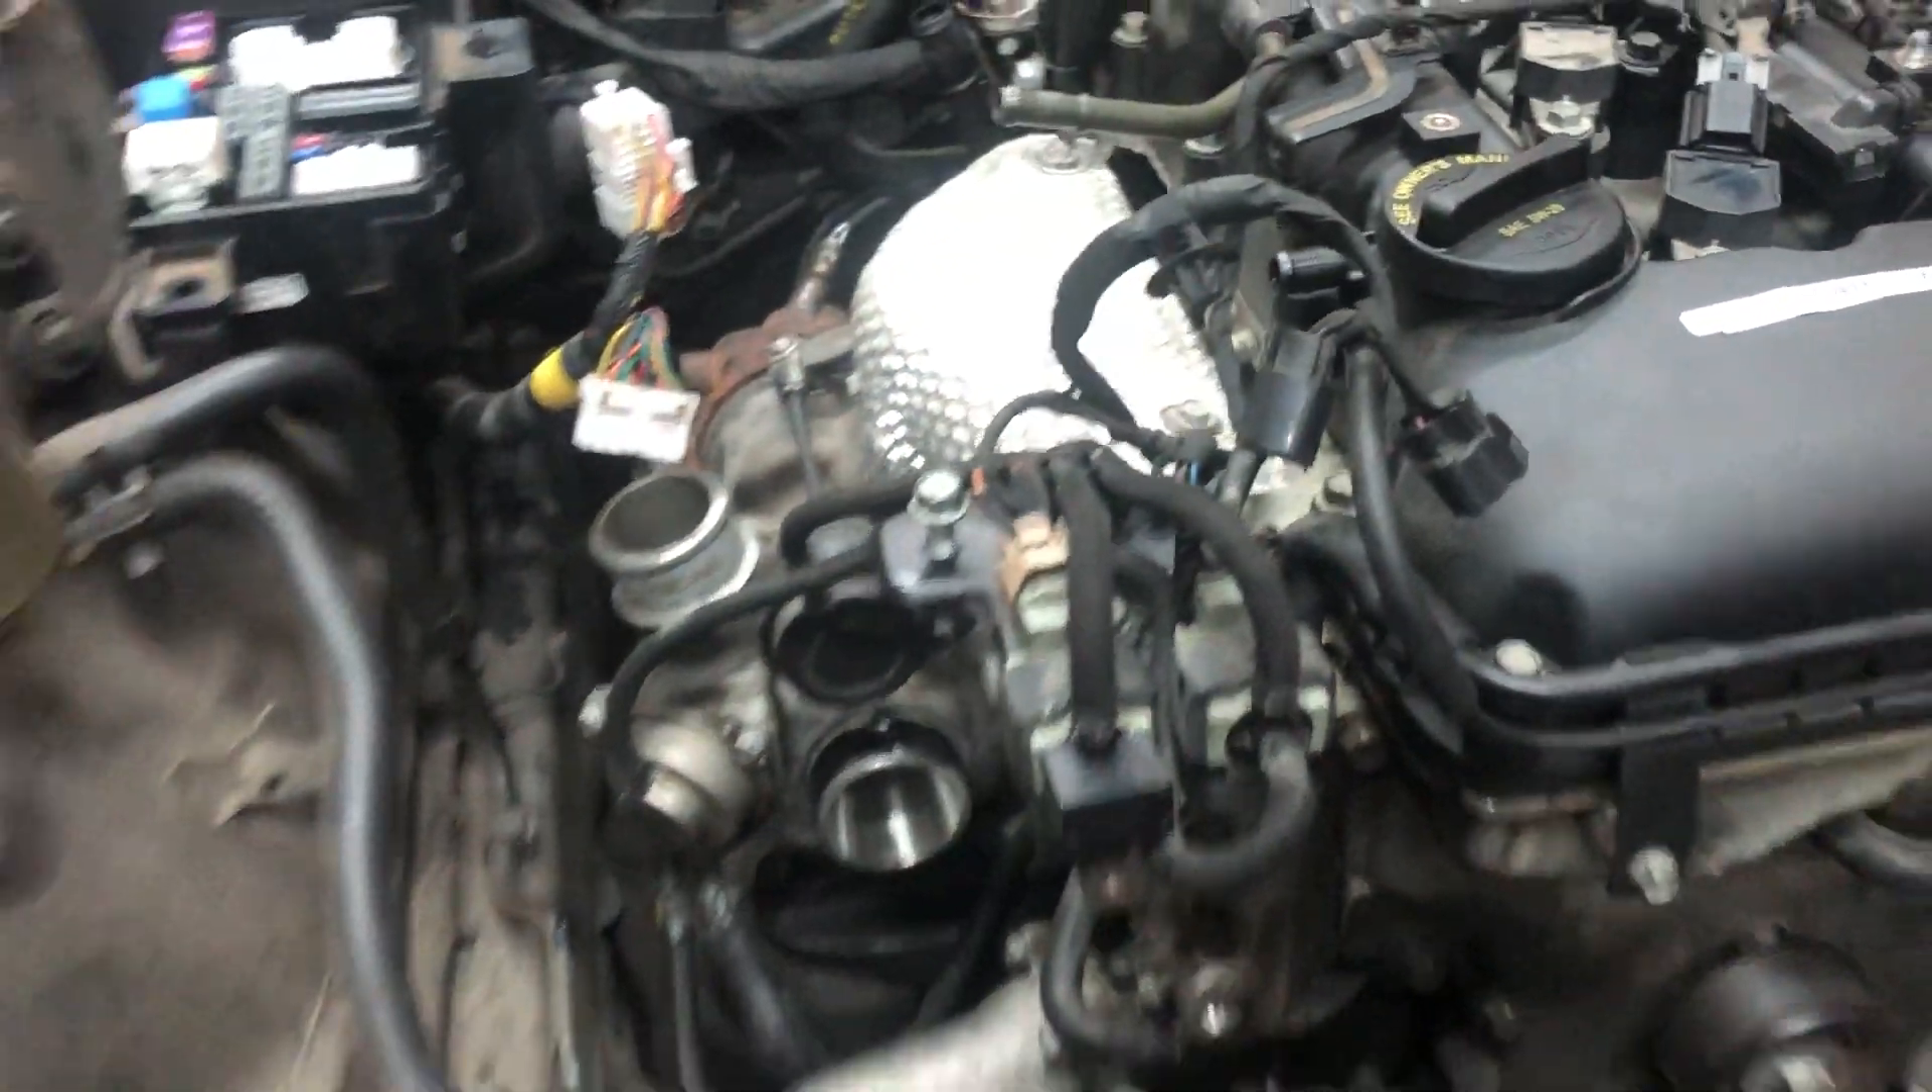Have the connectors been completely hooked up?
No.